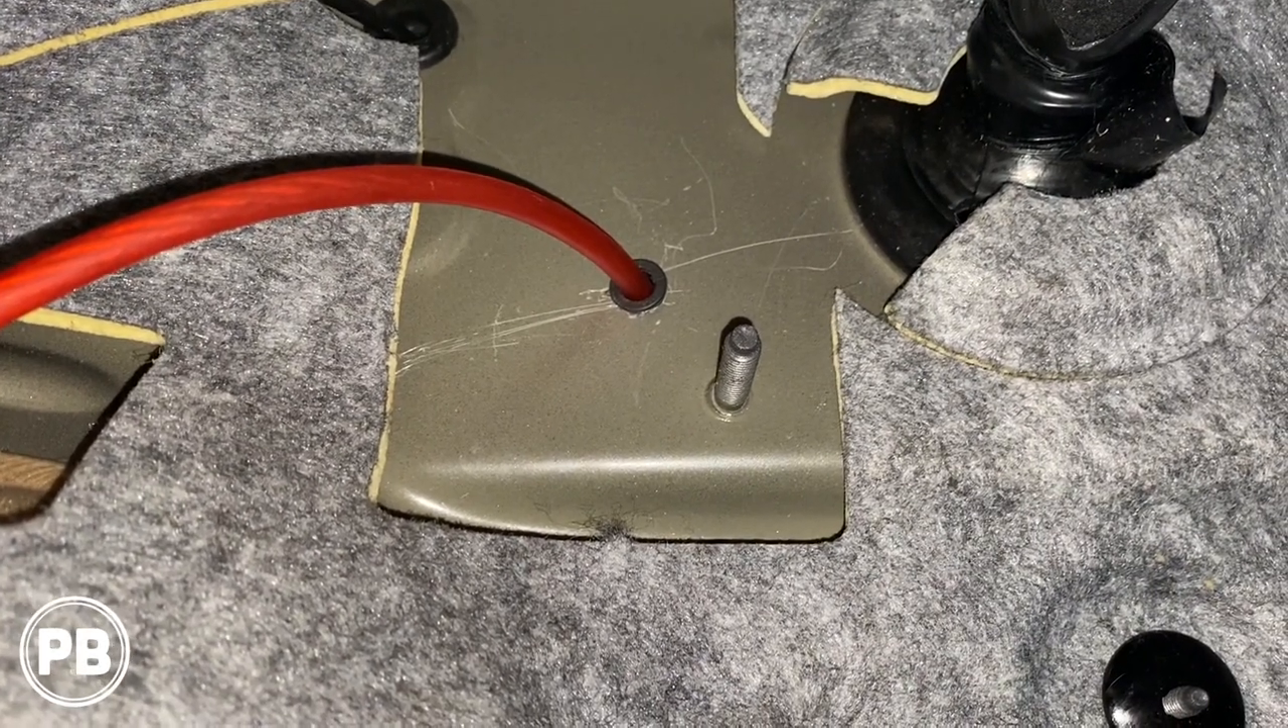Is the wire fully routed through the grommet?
Yes.